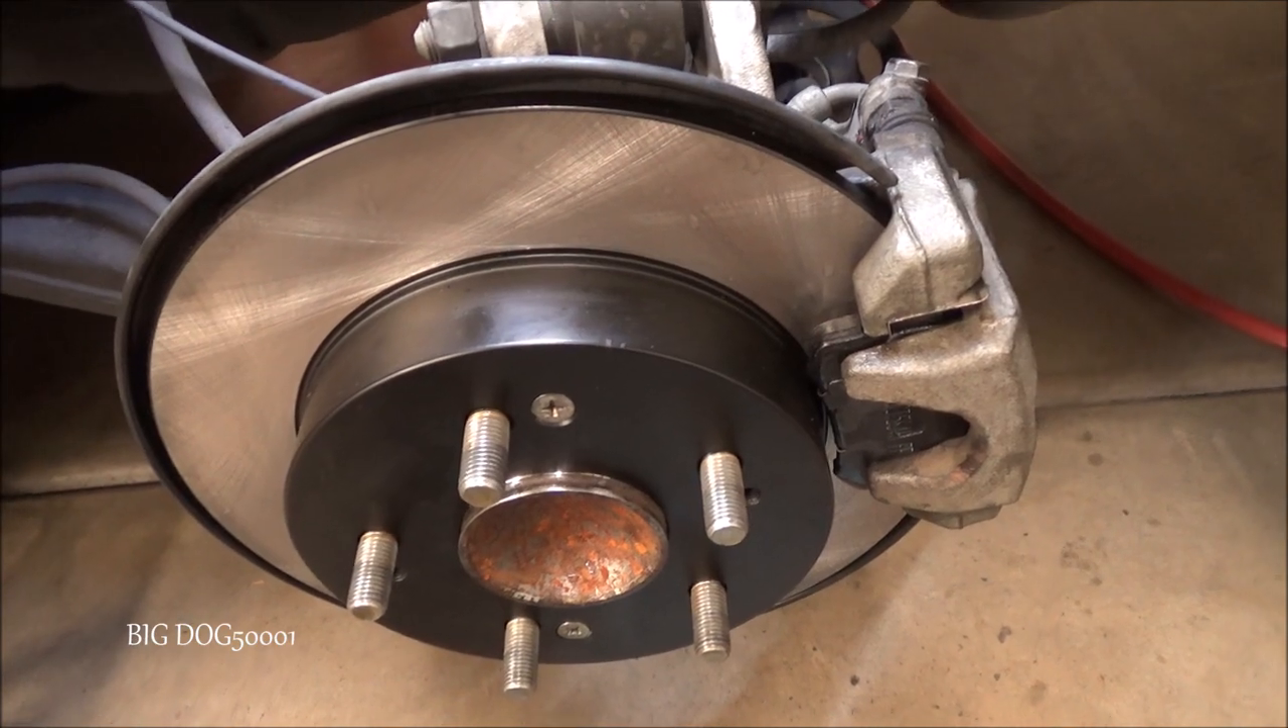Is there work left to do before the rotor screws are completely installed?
No.